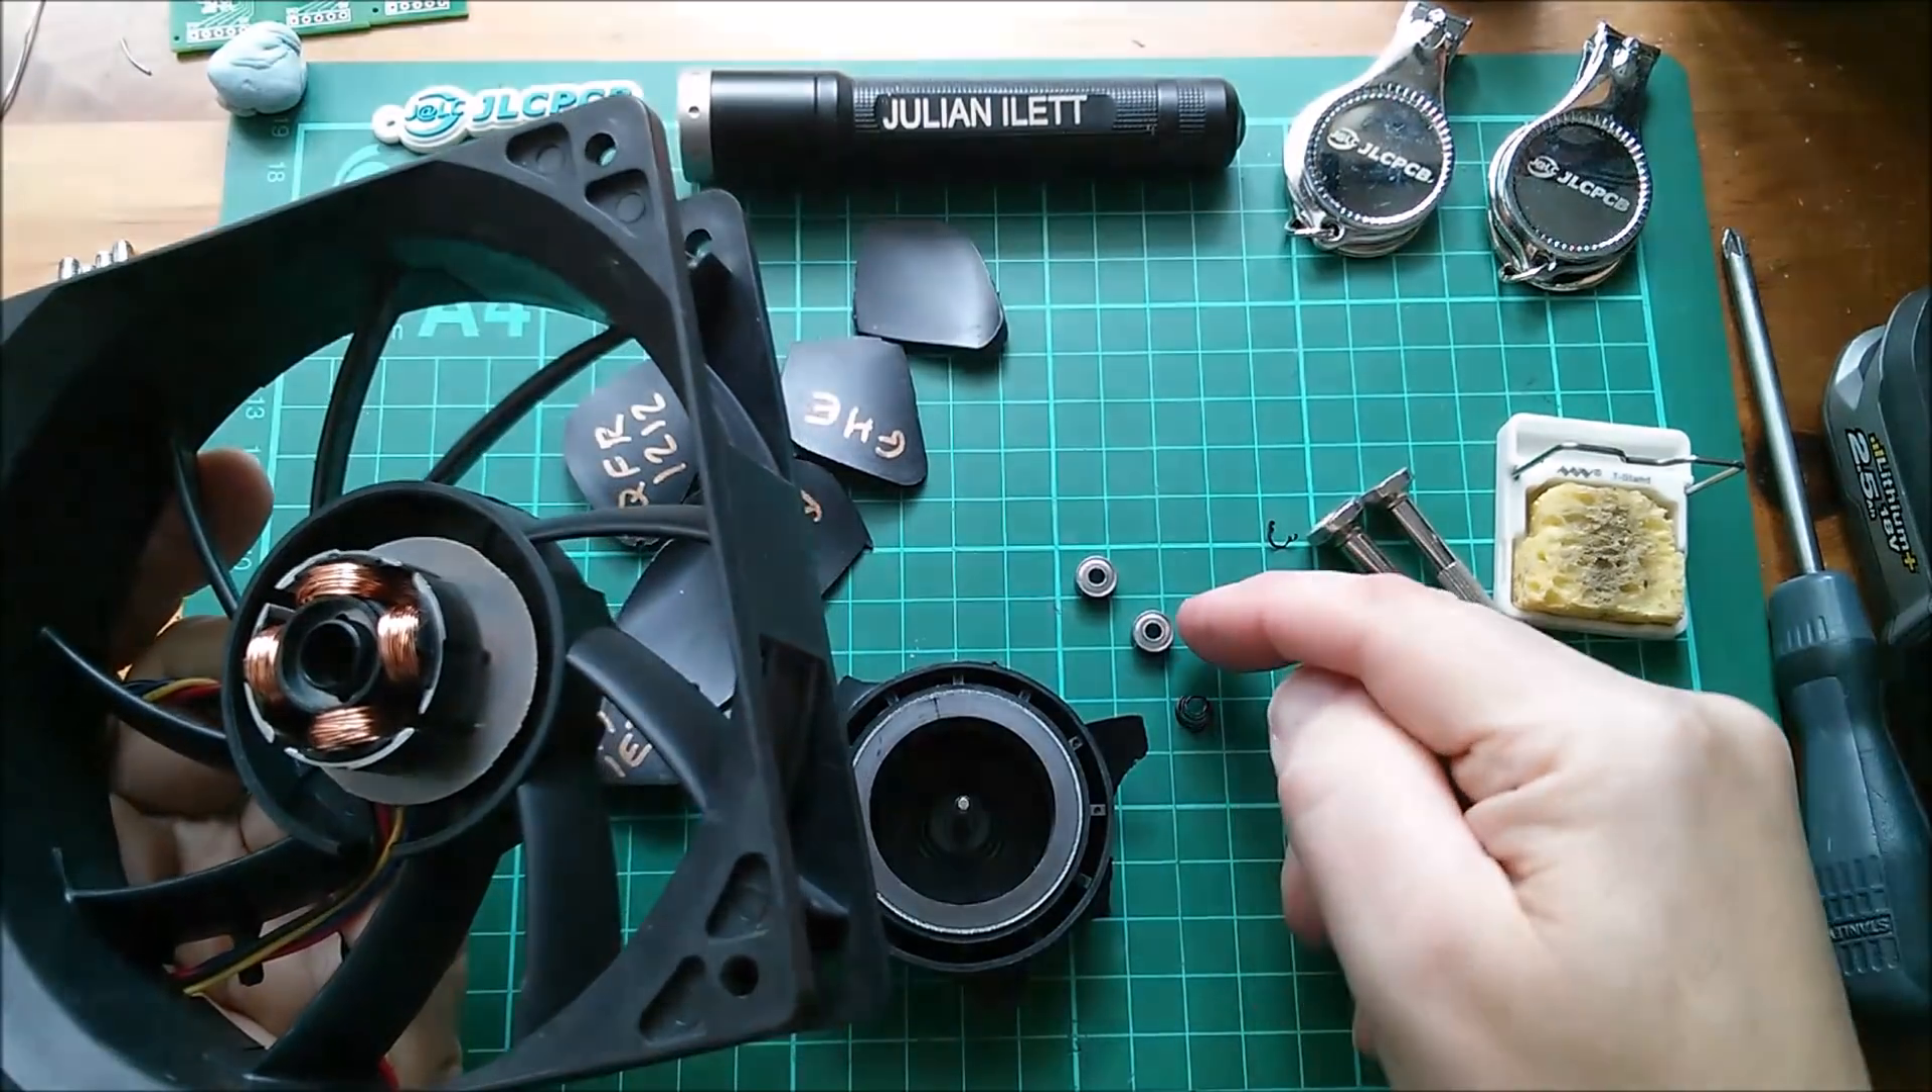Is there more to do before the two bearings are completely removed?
No.